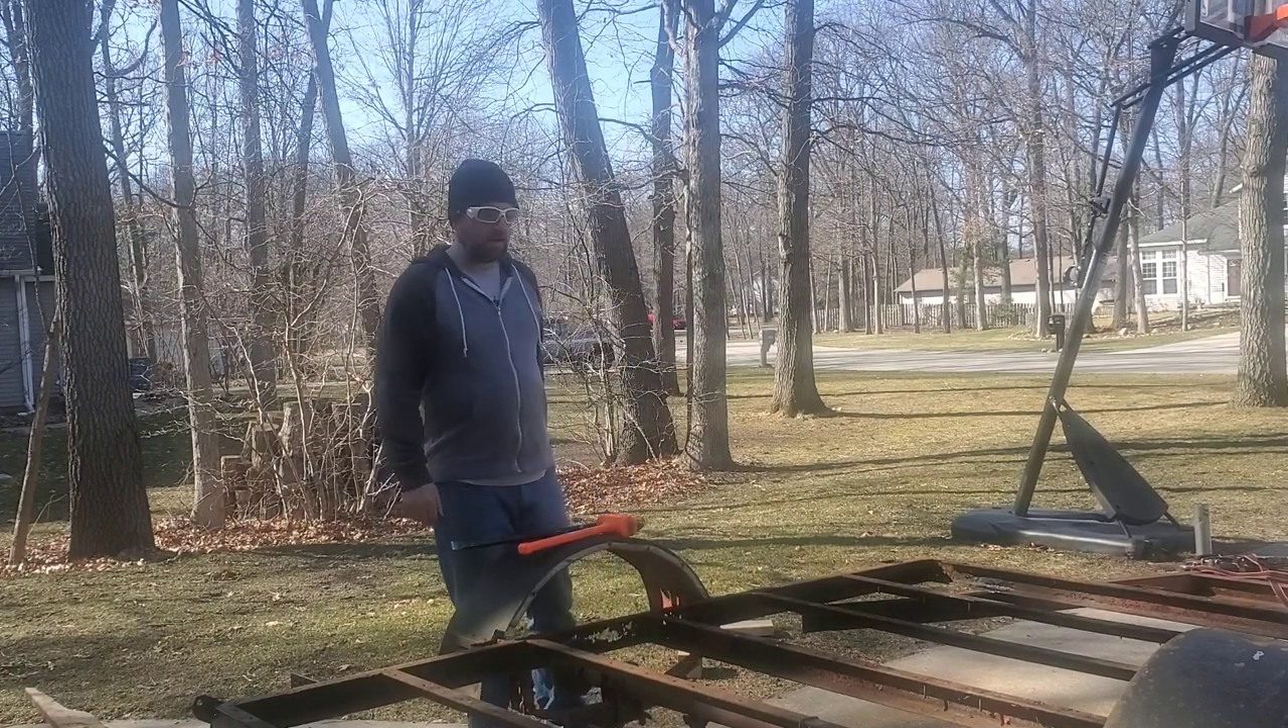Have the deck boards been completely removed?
Yes.